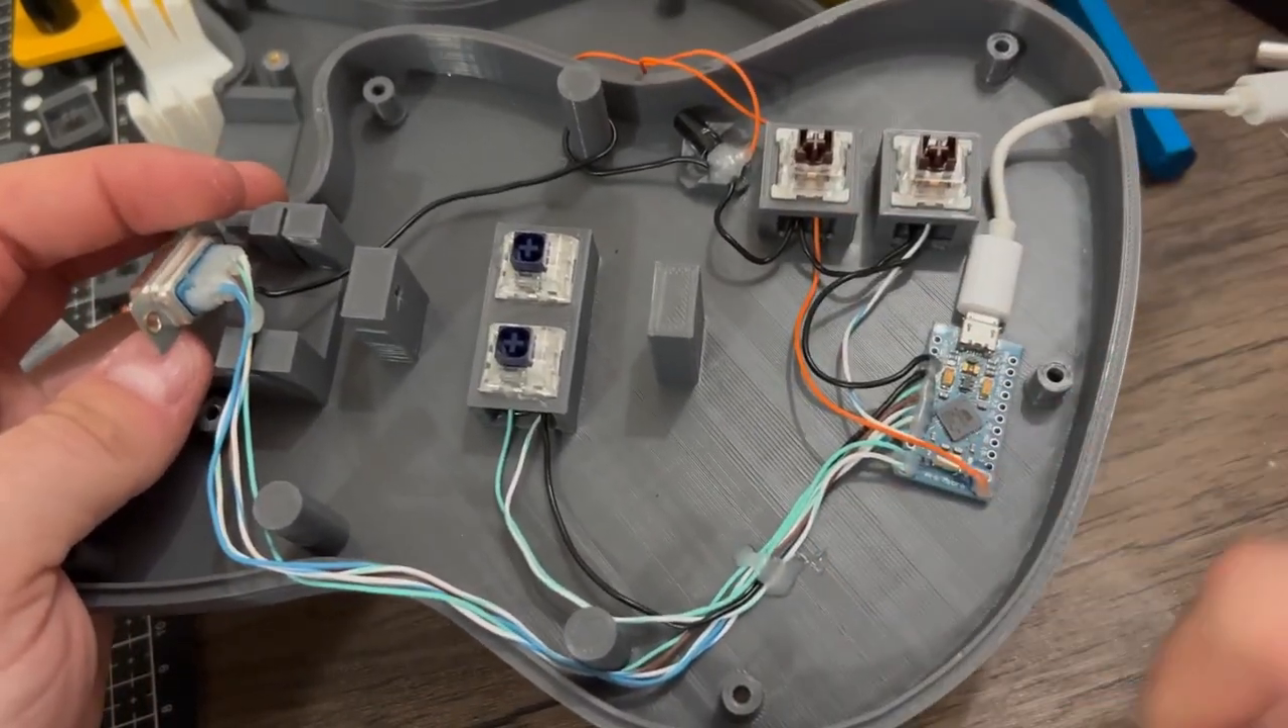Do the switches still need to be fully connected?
No.